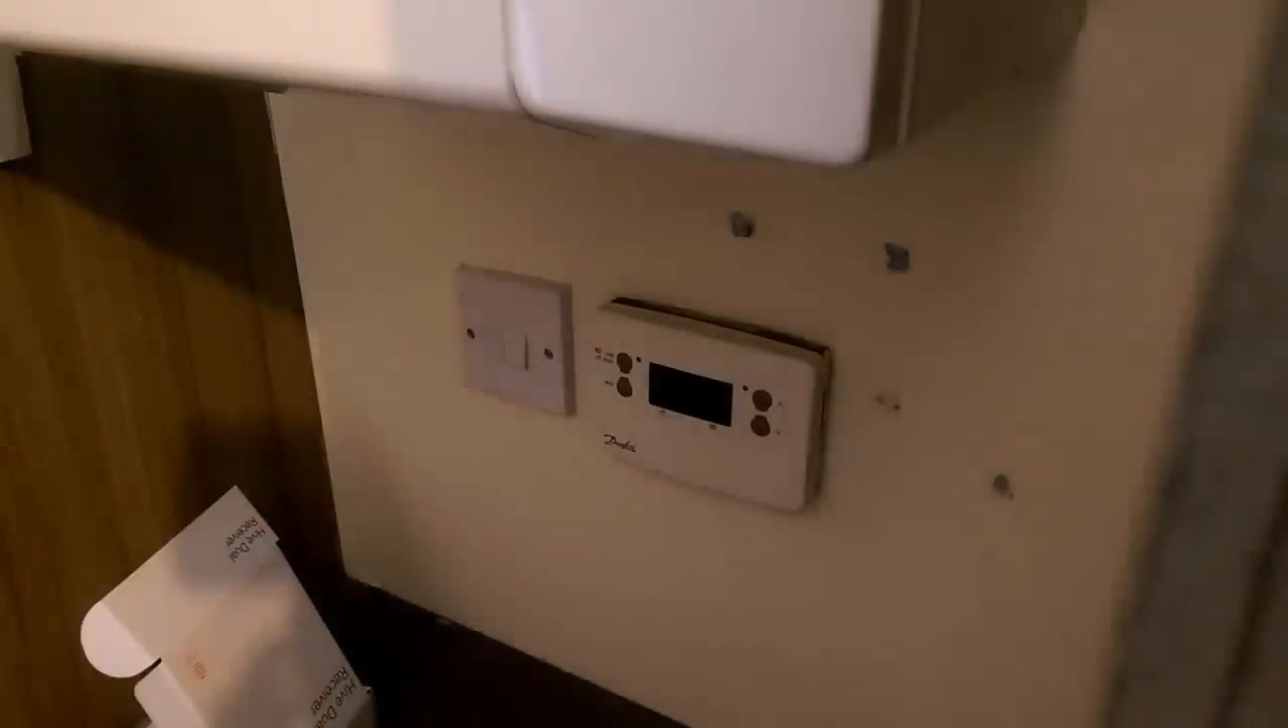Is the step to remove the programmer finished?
No.